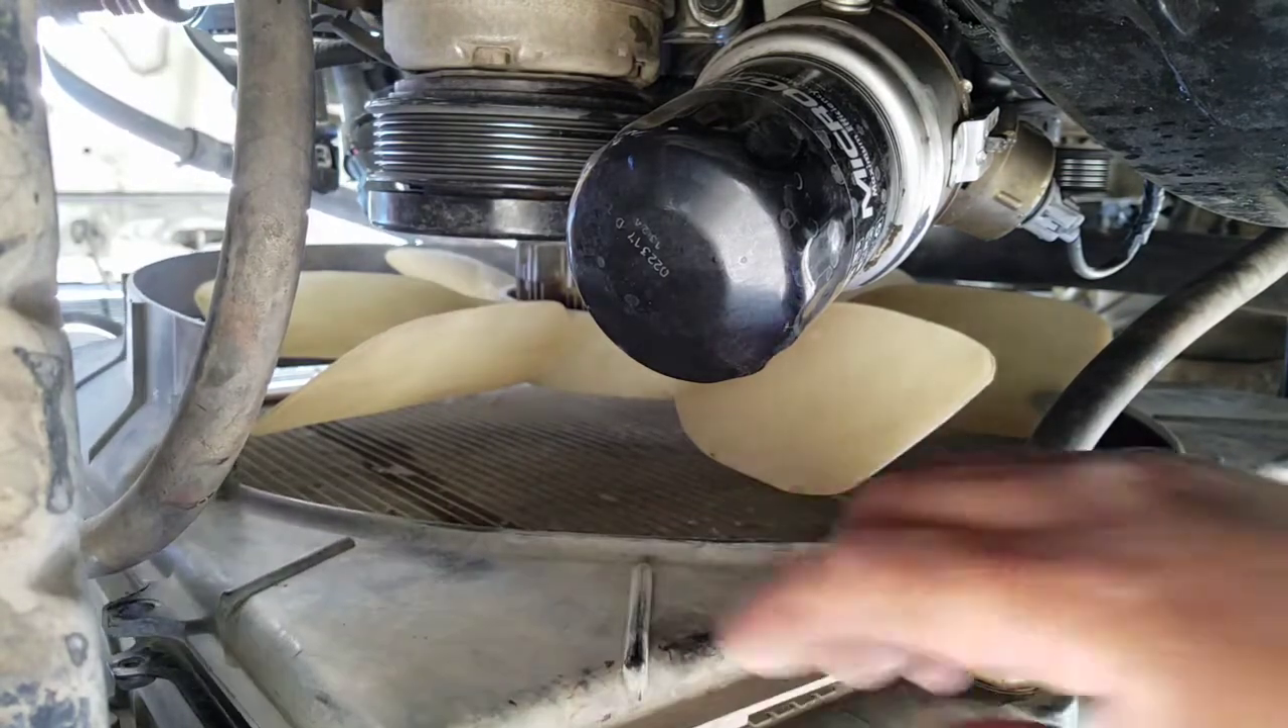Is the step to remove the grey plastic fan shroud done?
No.